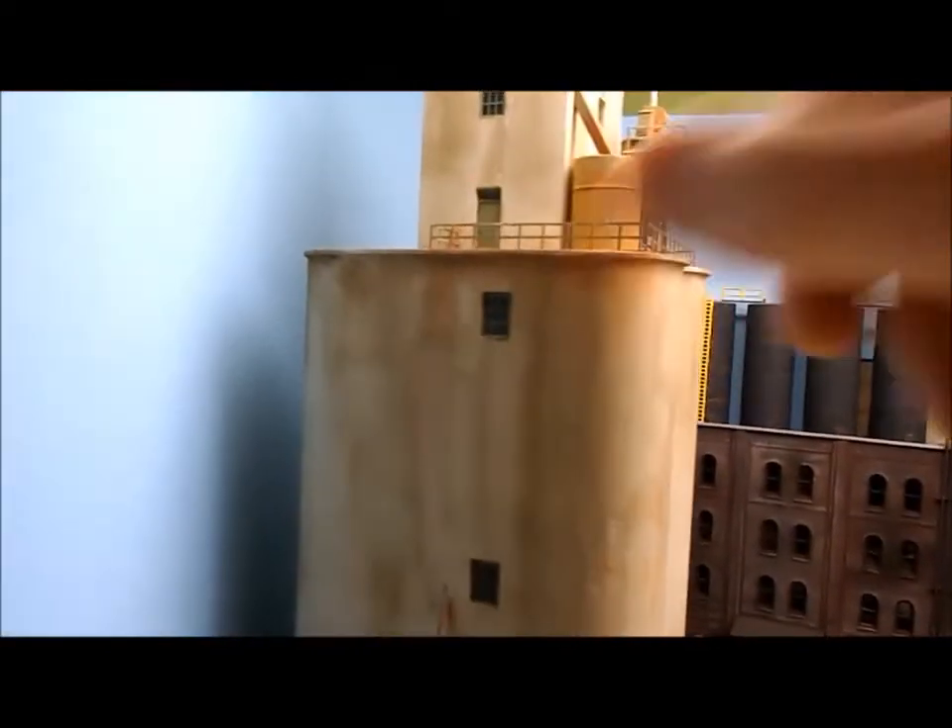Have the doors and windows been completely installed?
Yes.